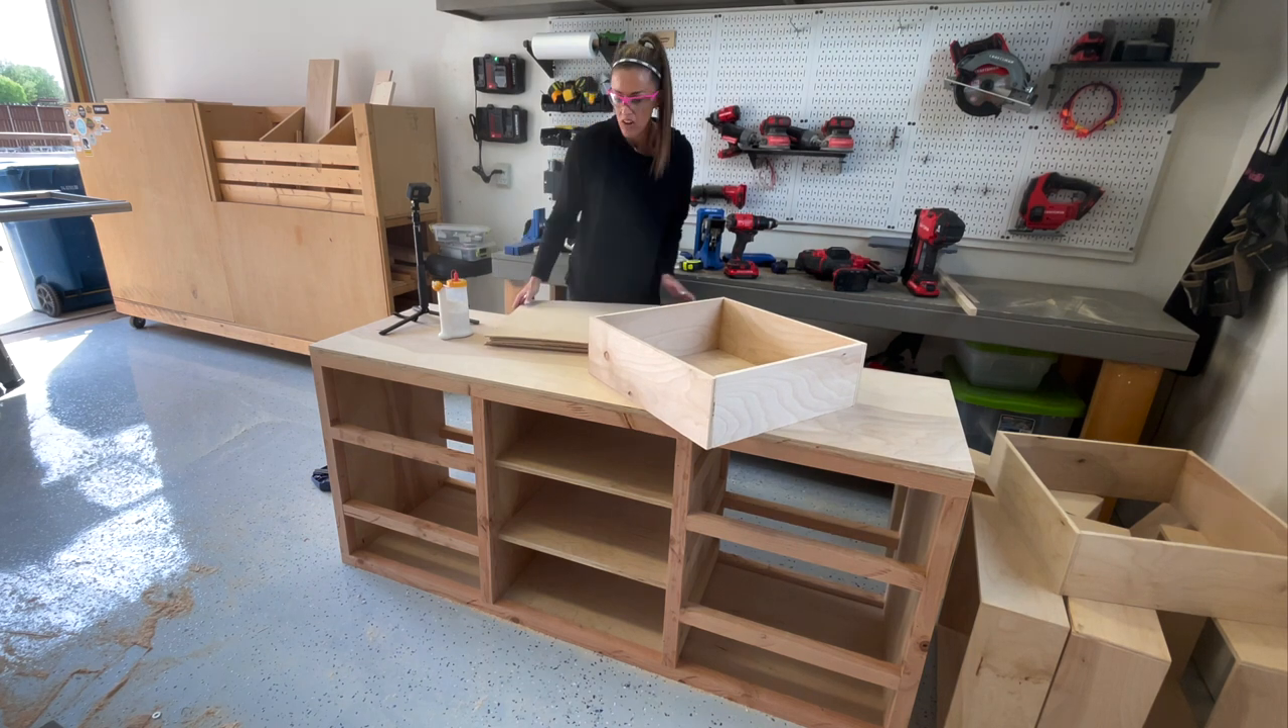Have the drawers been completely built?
No.